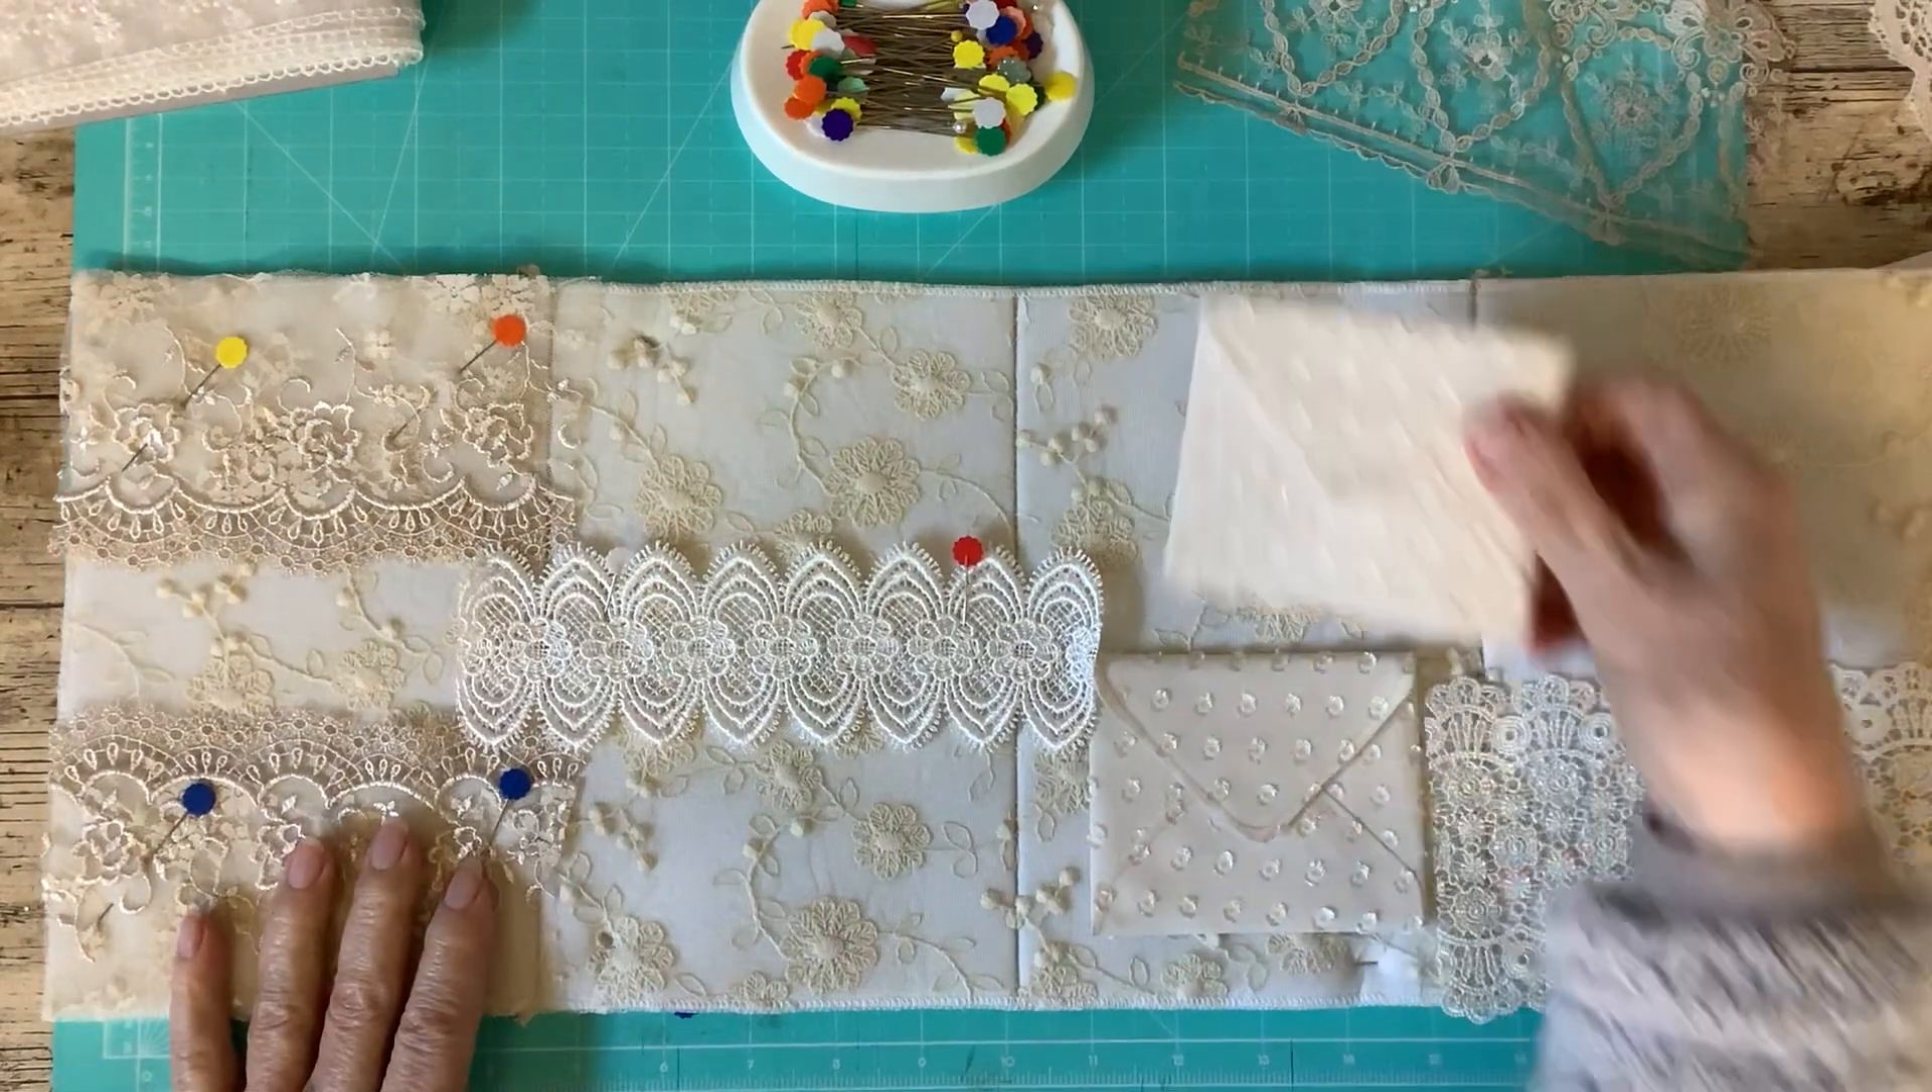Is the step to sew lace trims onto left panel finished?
No.